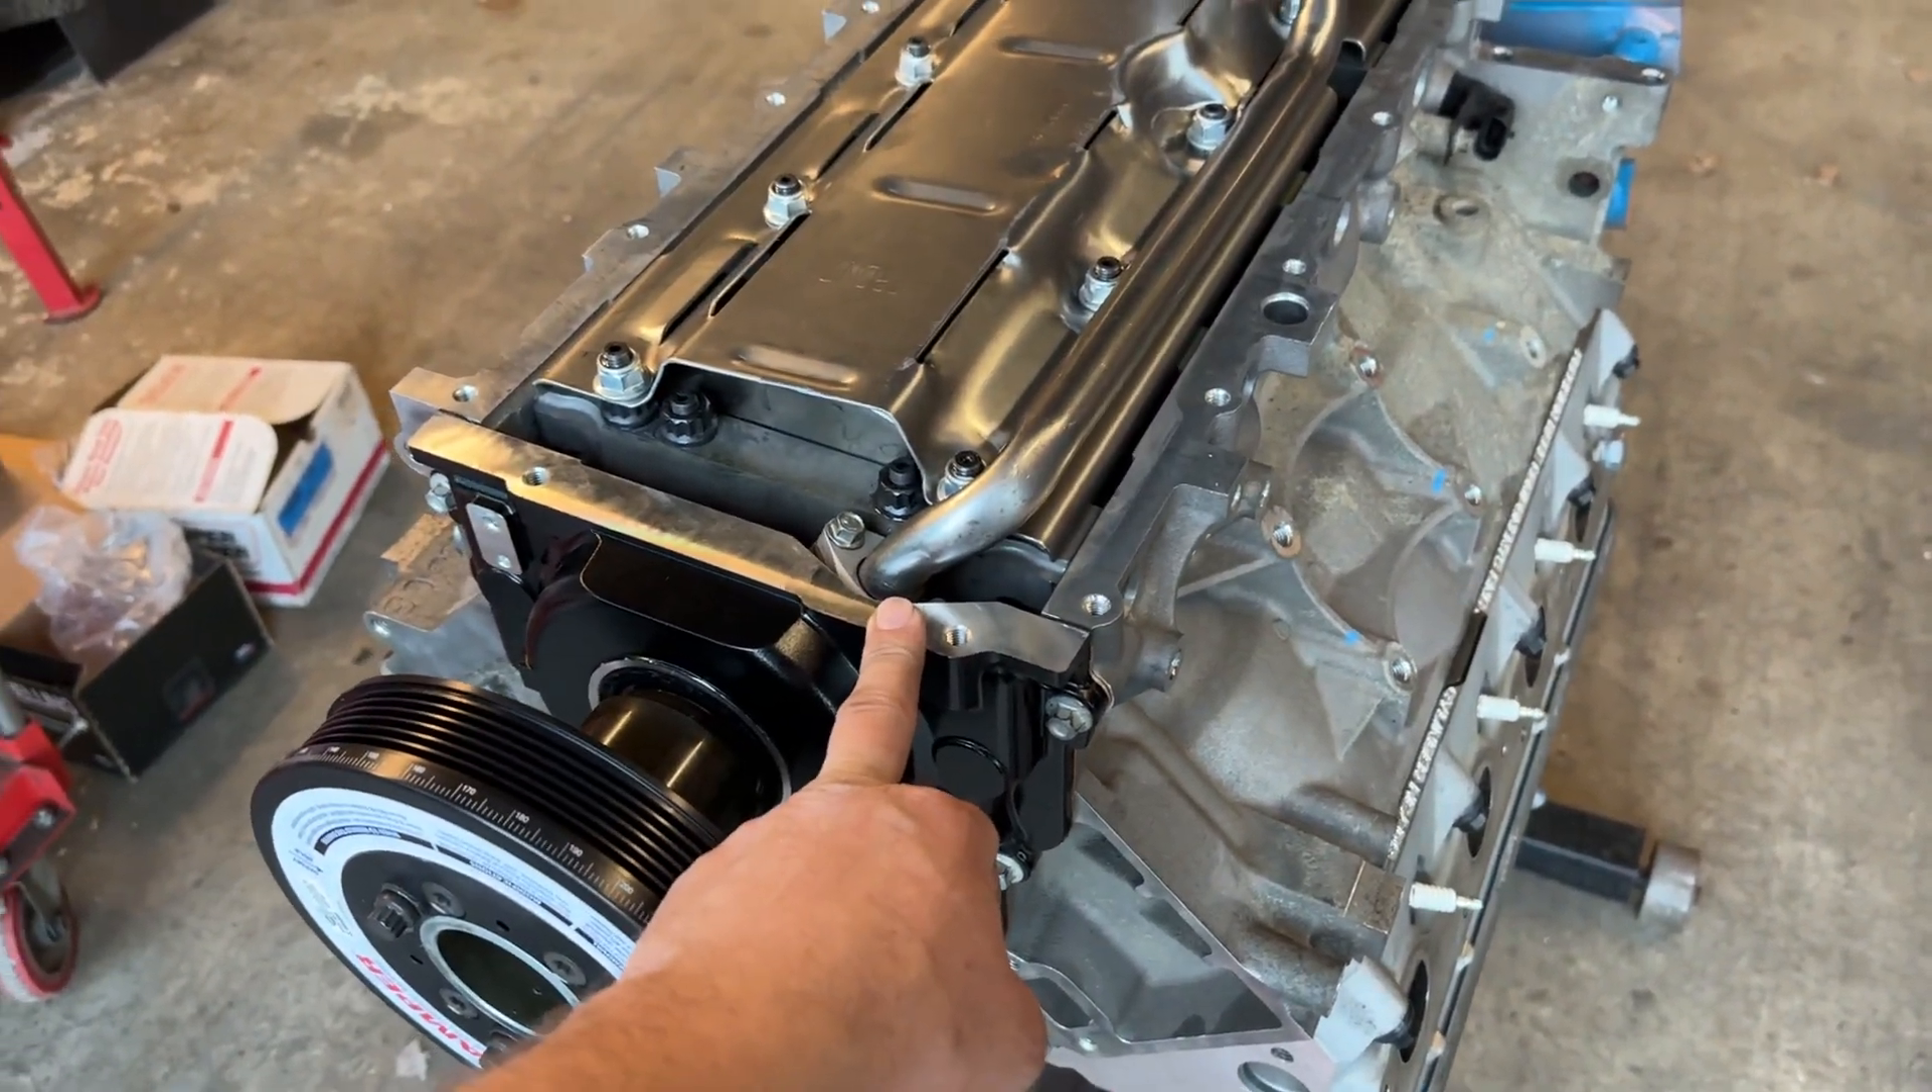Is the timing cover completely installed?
Yes.